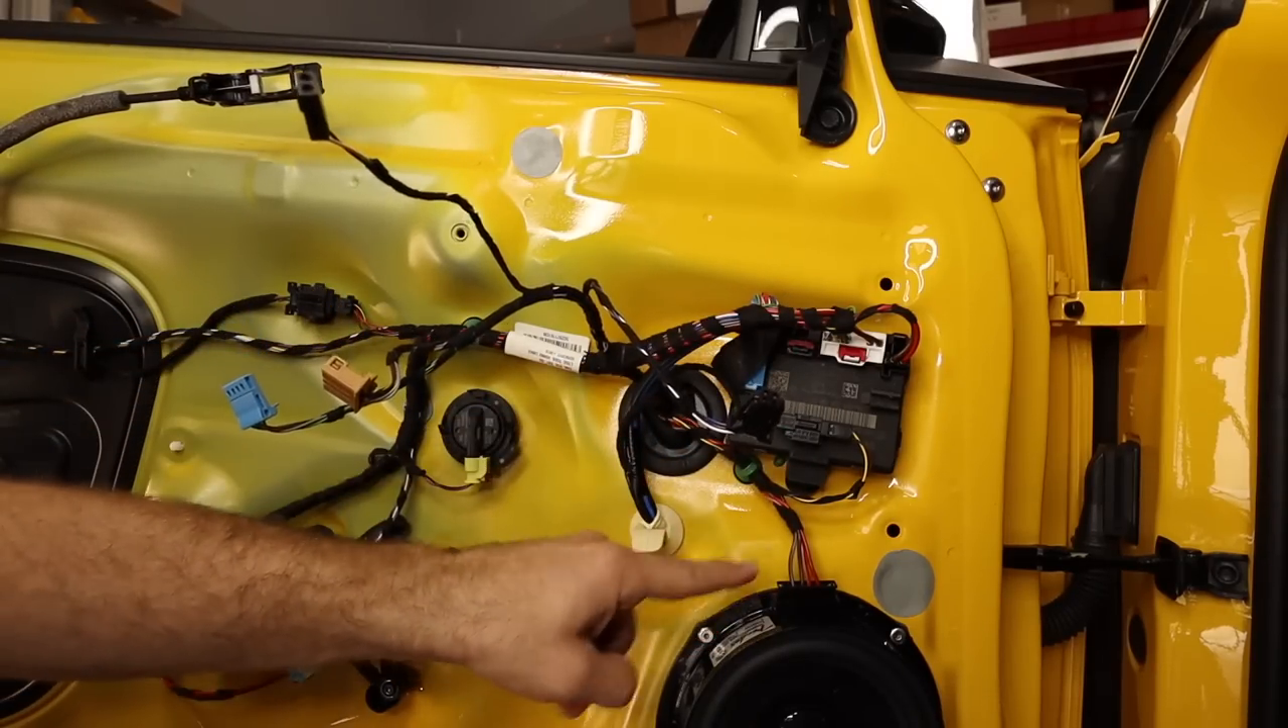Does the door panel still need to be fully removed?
No.